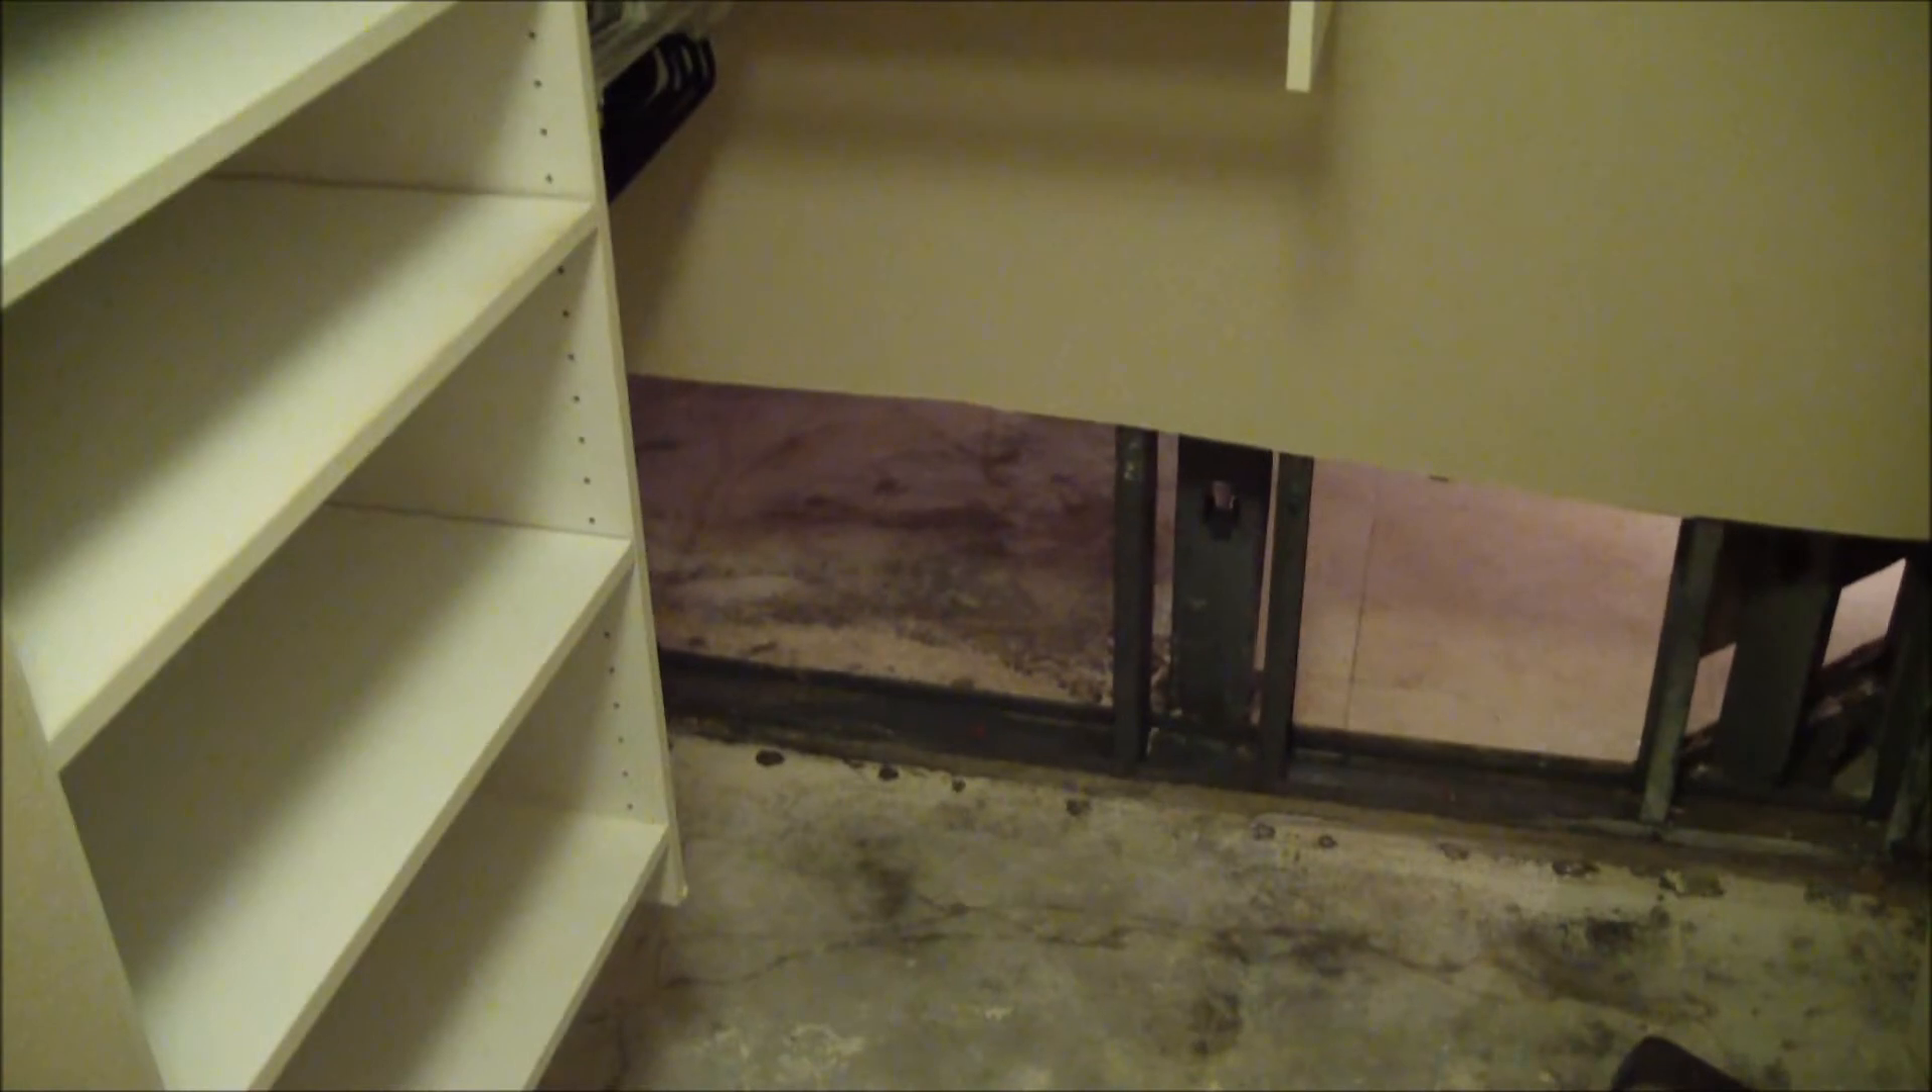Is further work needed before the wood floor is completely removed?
No.